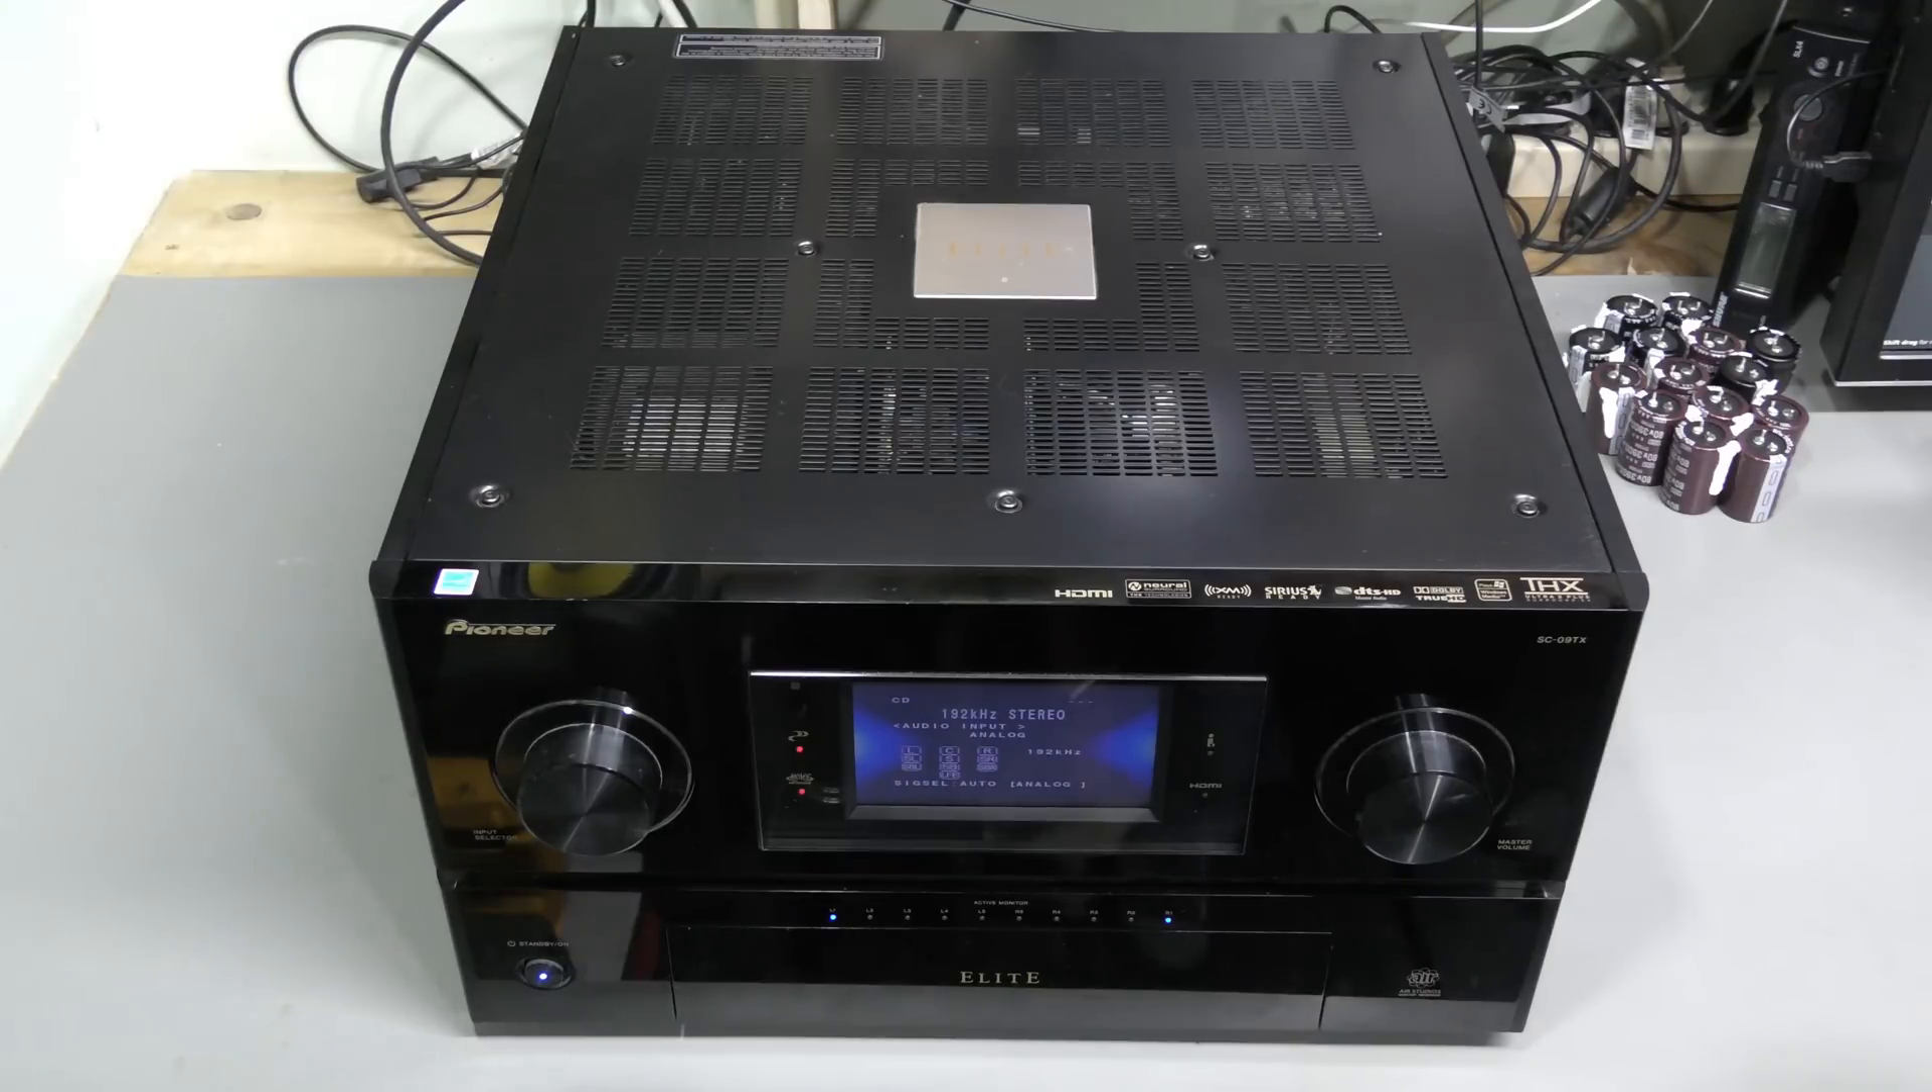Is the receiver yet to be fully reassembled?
No.